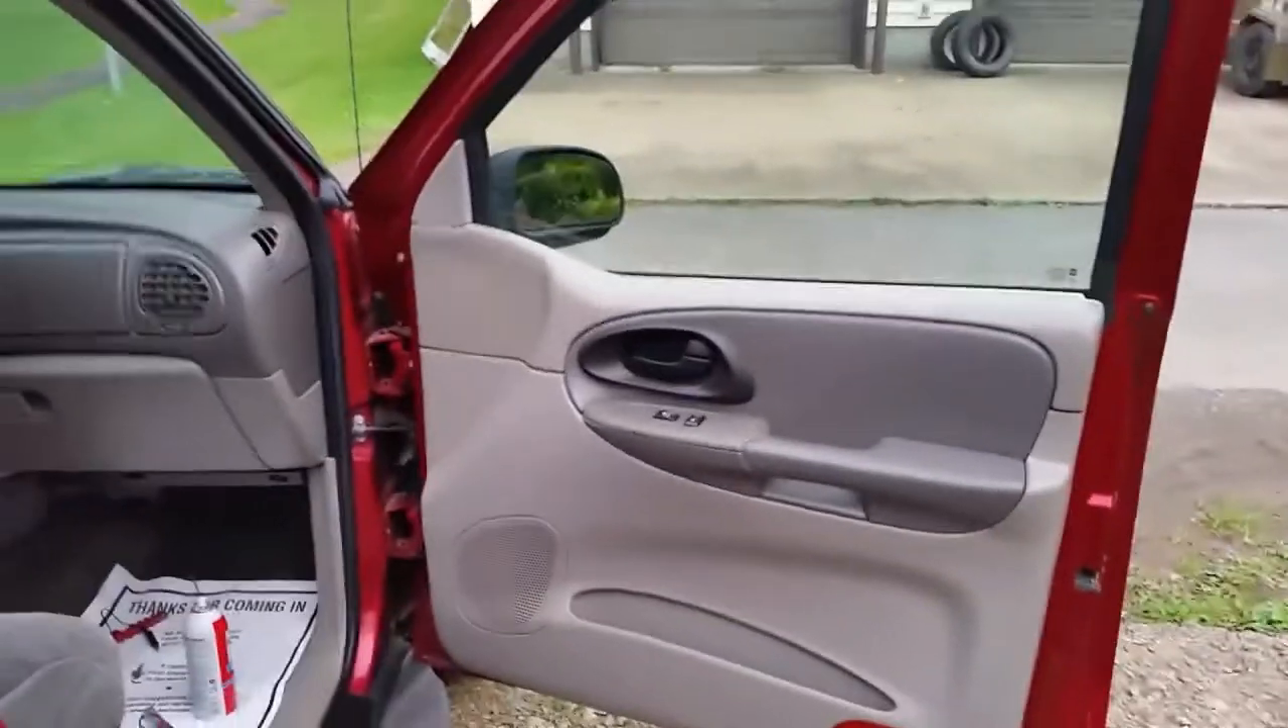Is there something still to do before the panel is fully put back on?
No.